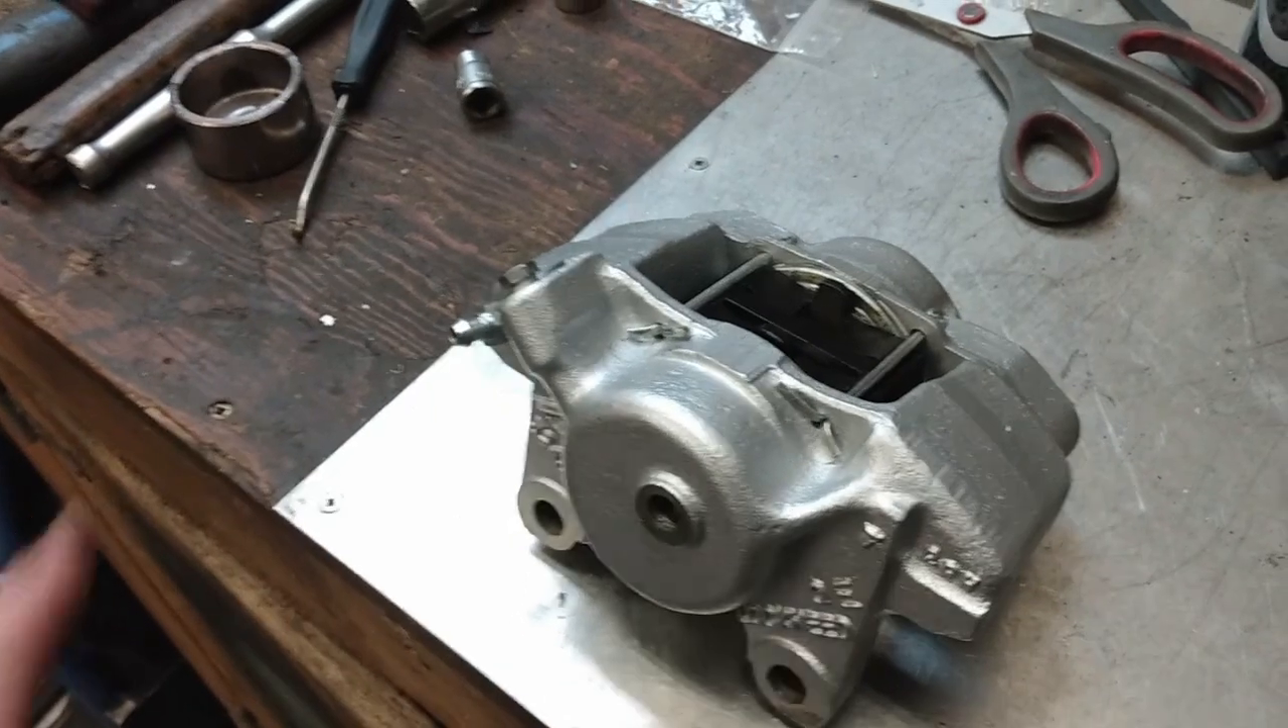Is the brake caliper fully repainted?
Yes.